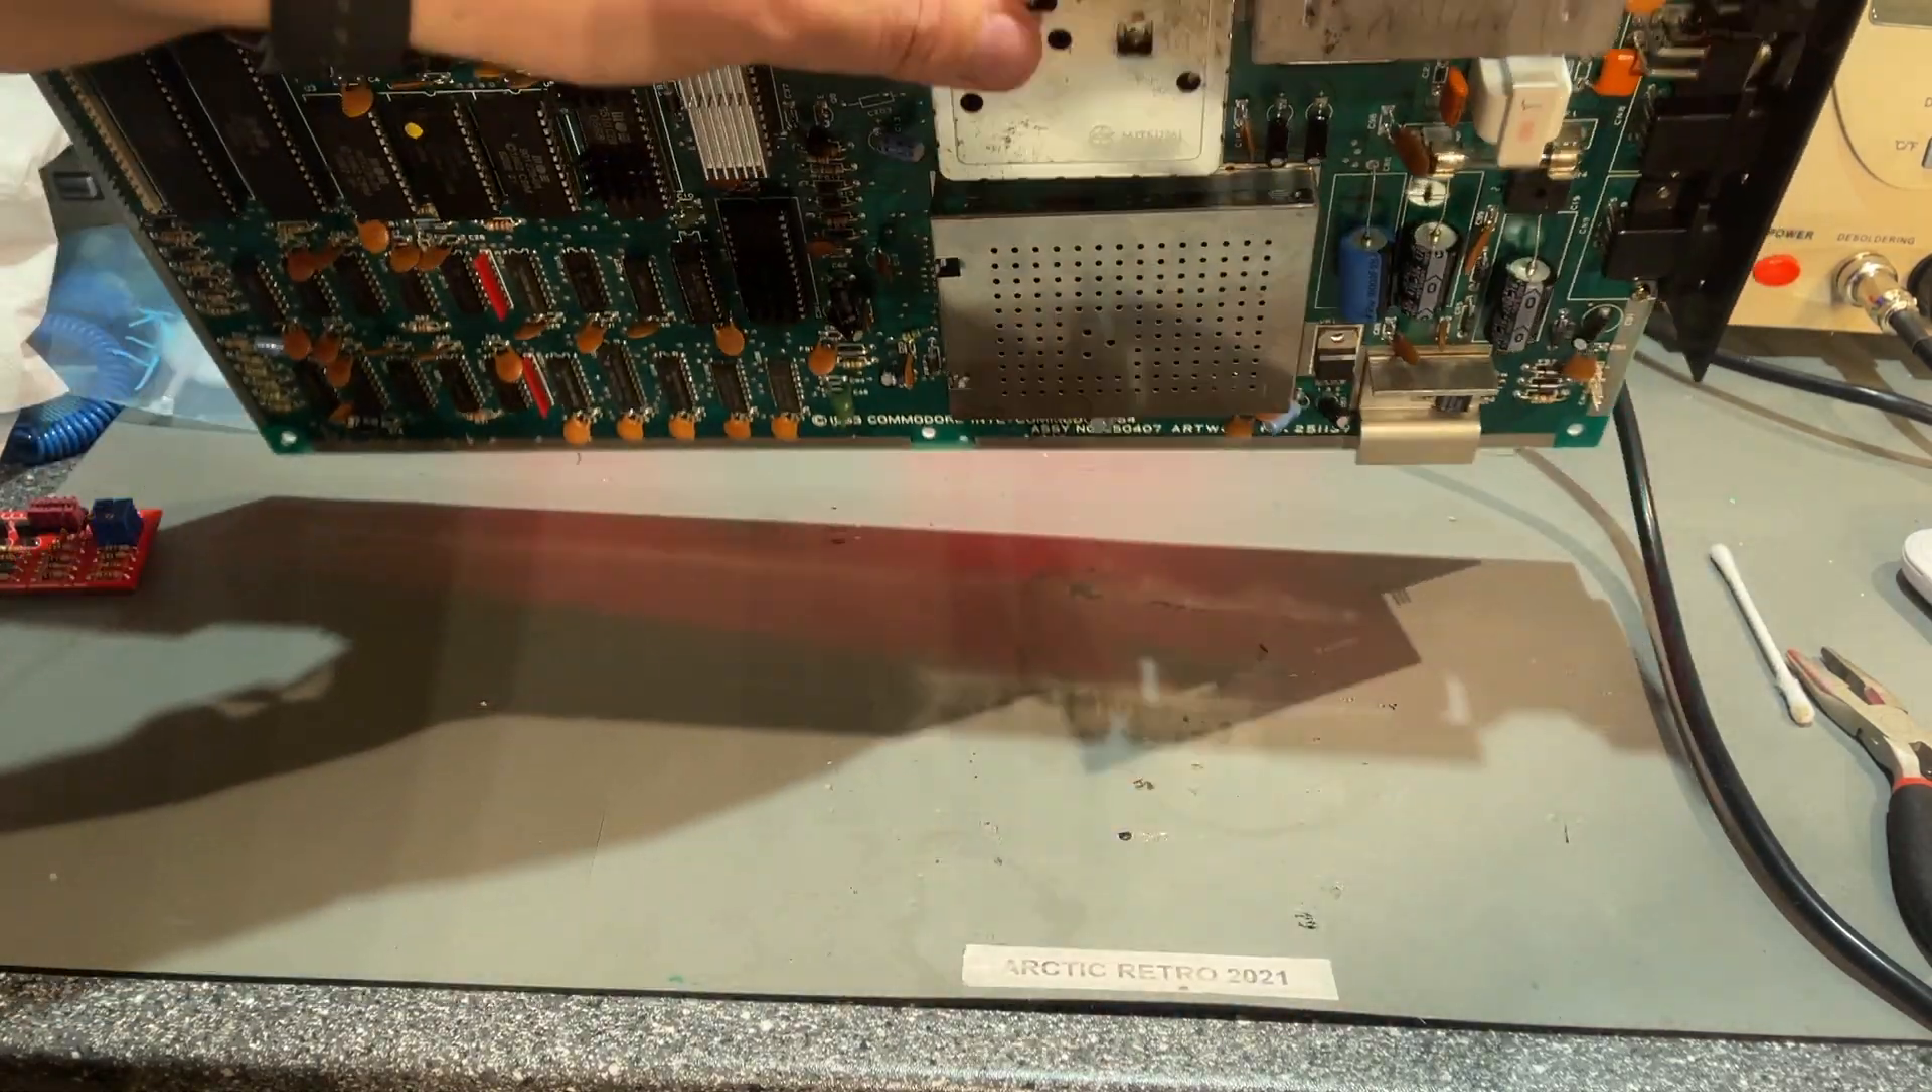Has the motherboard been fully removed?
Yes.